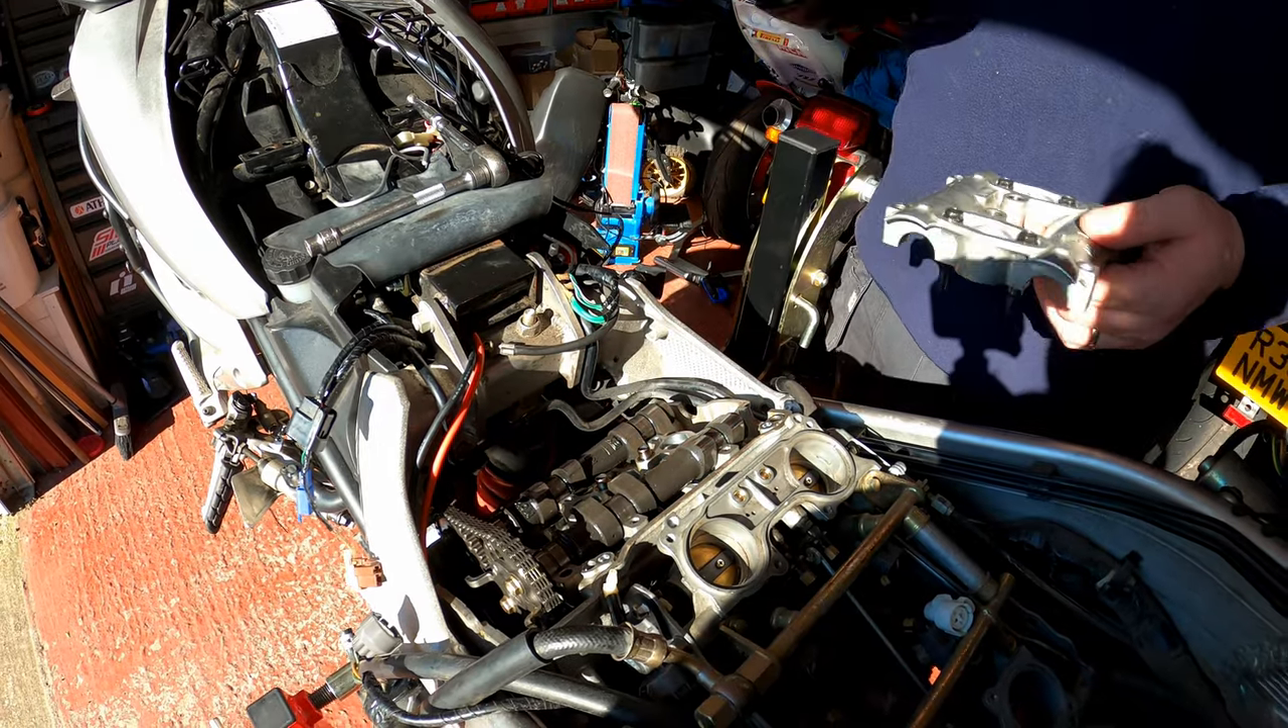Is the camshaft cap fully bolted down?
No.